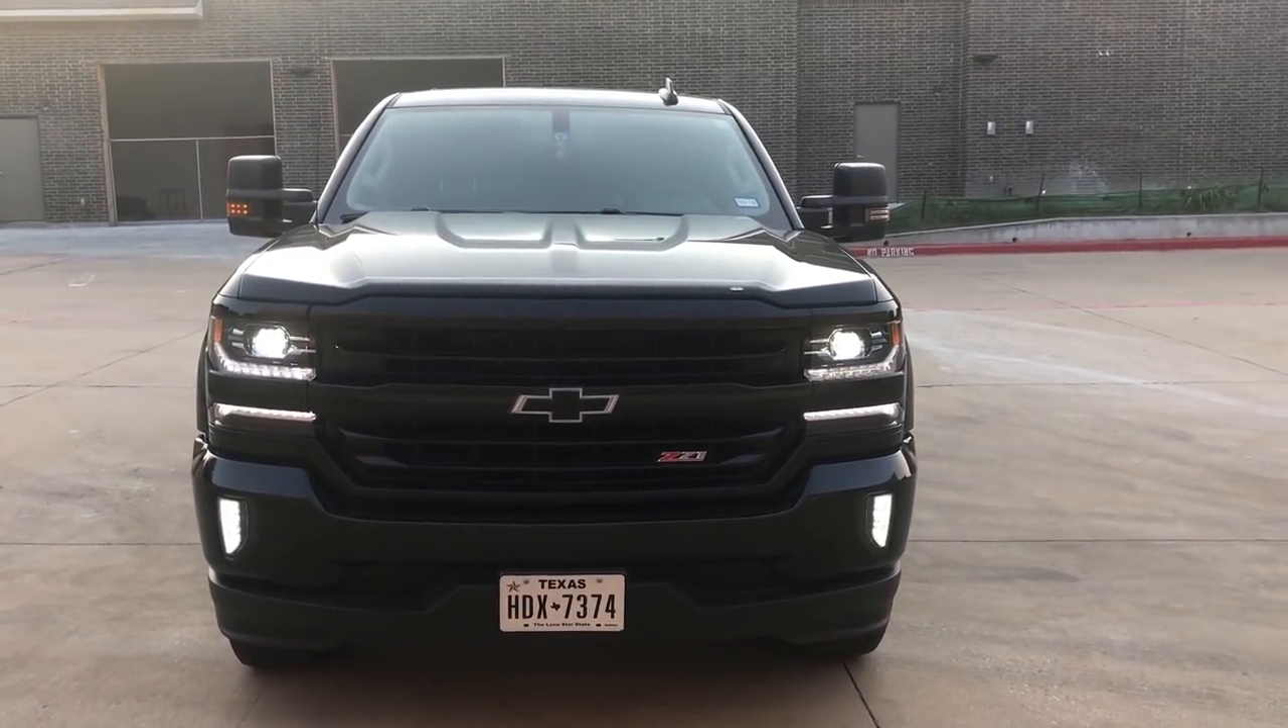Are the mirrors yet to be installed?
No.